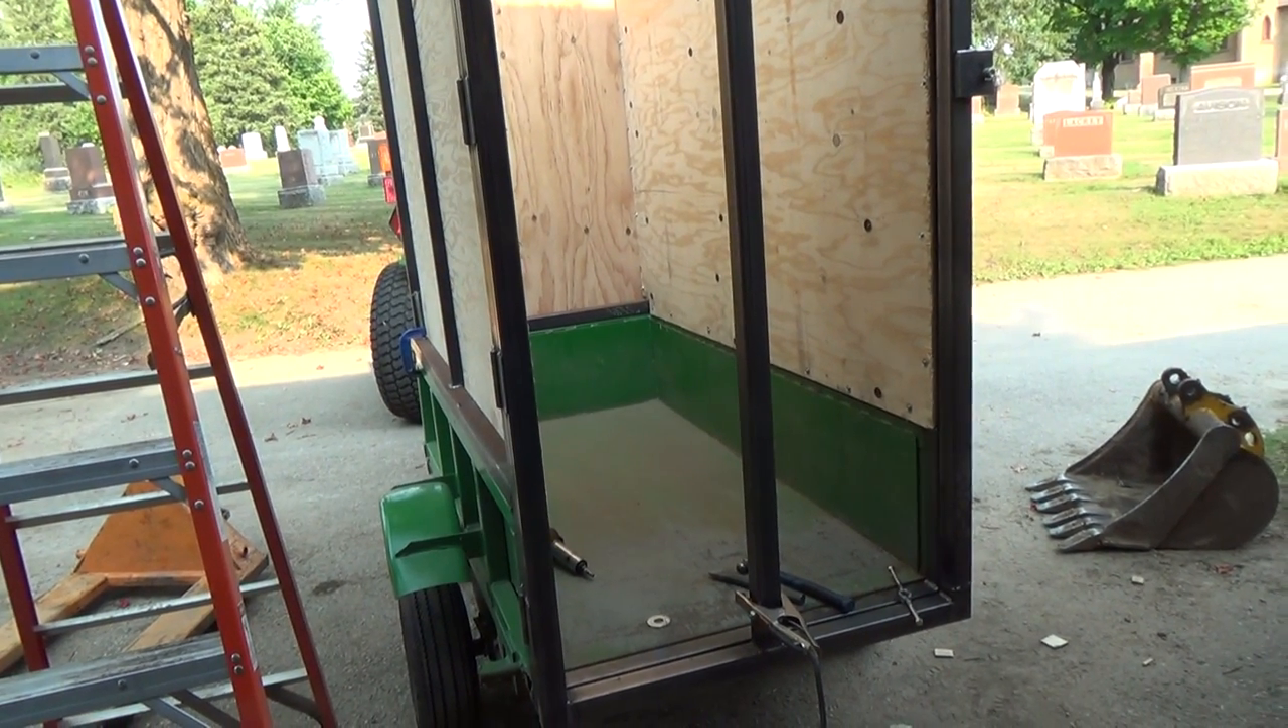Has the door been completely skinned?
No.